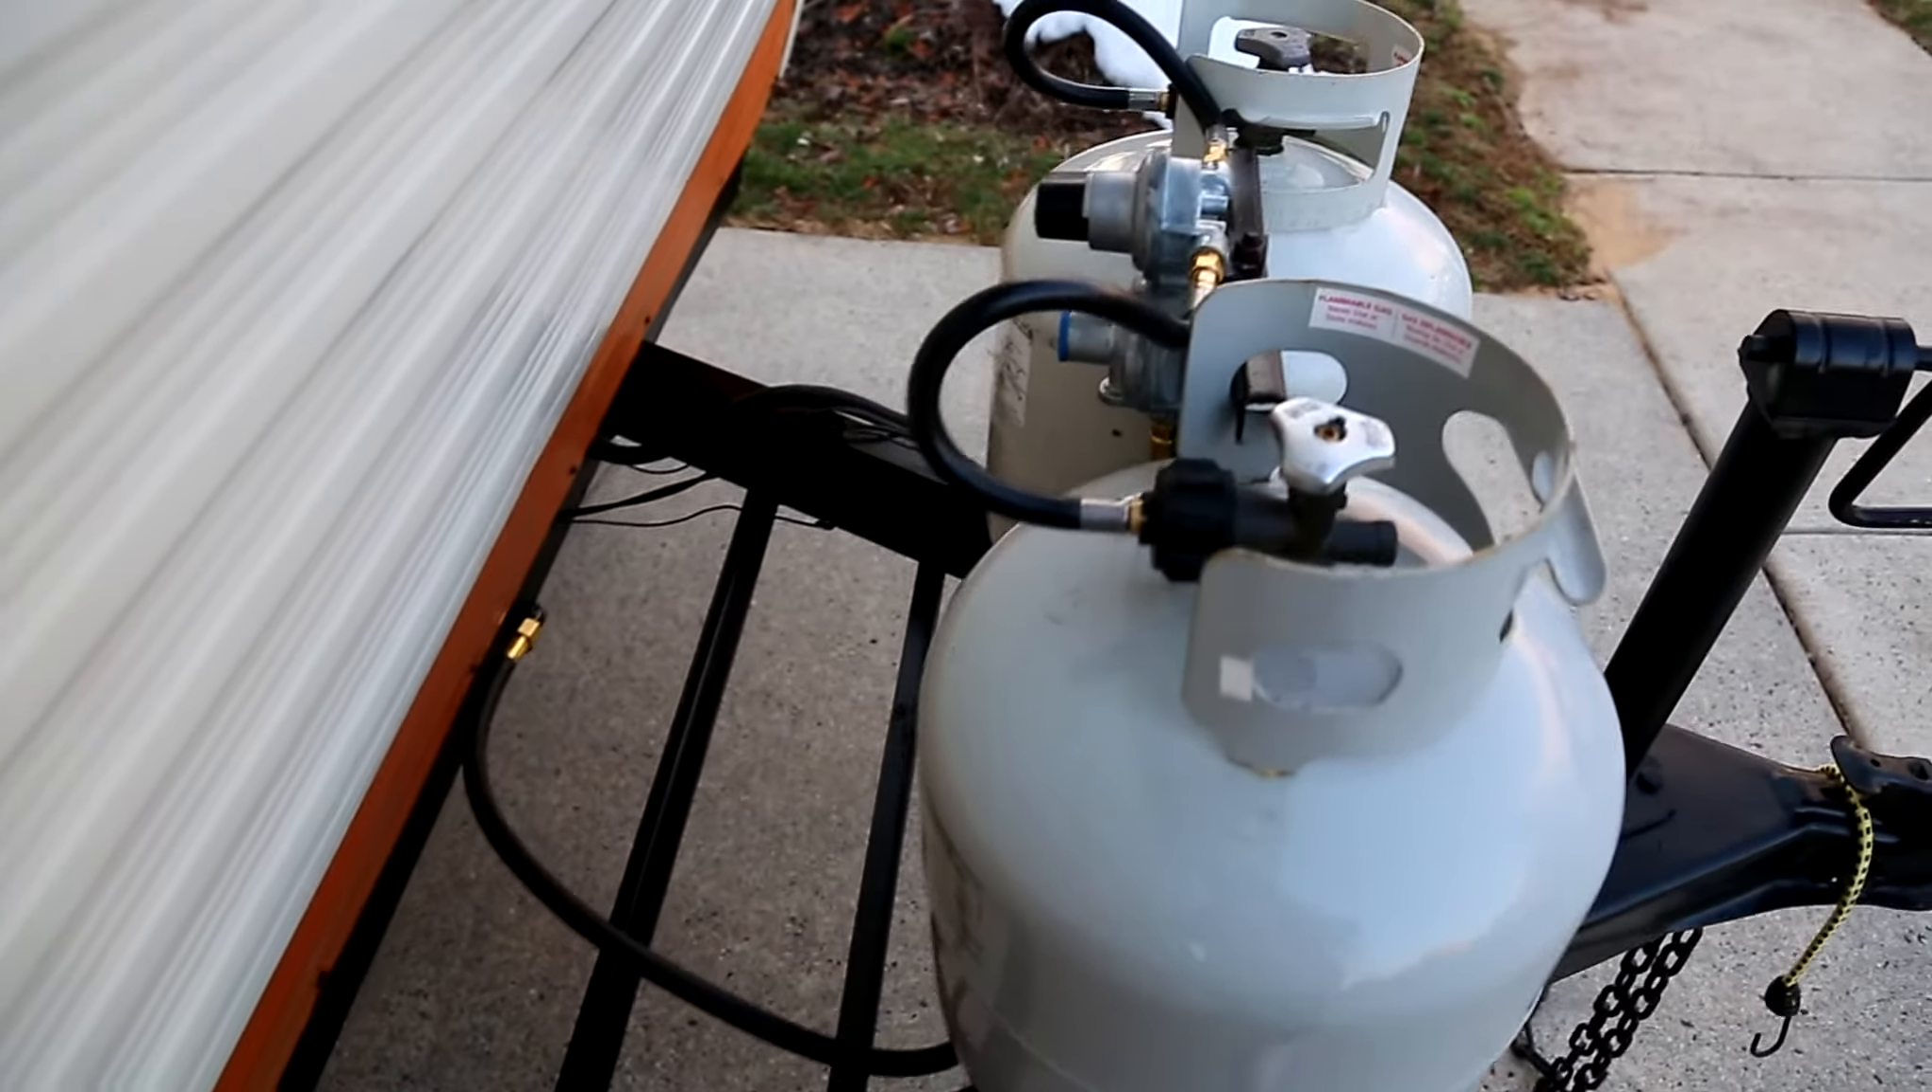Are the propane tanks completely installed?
Yes.